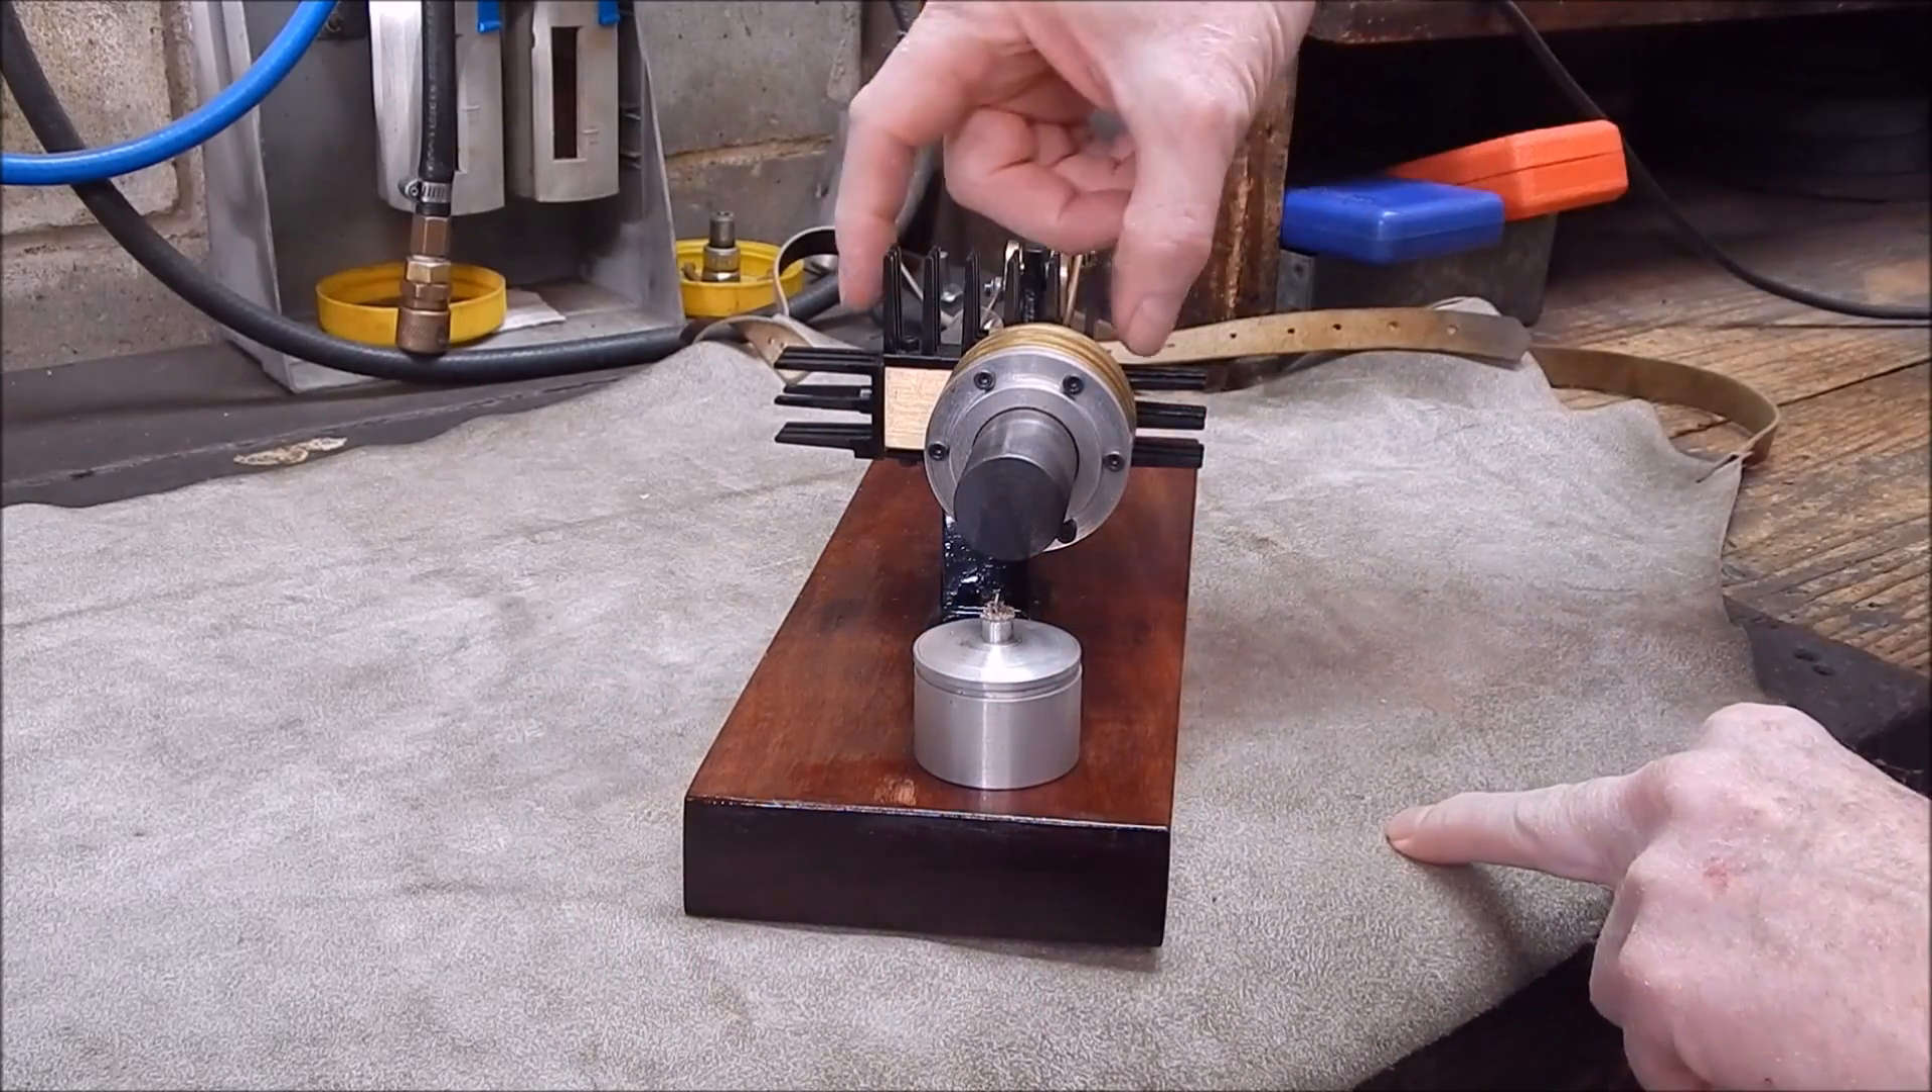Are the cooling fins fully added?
Yes.